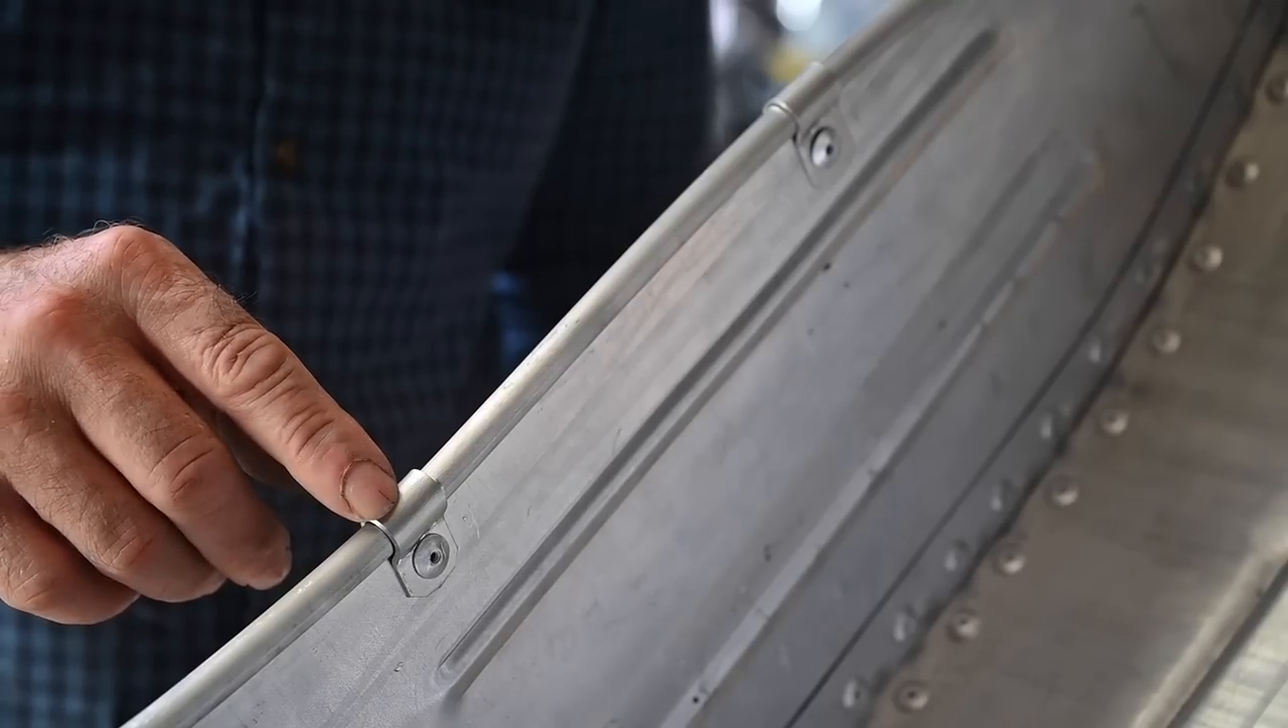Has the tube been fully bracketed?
Yes.